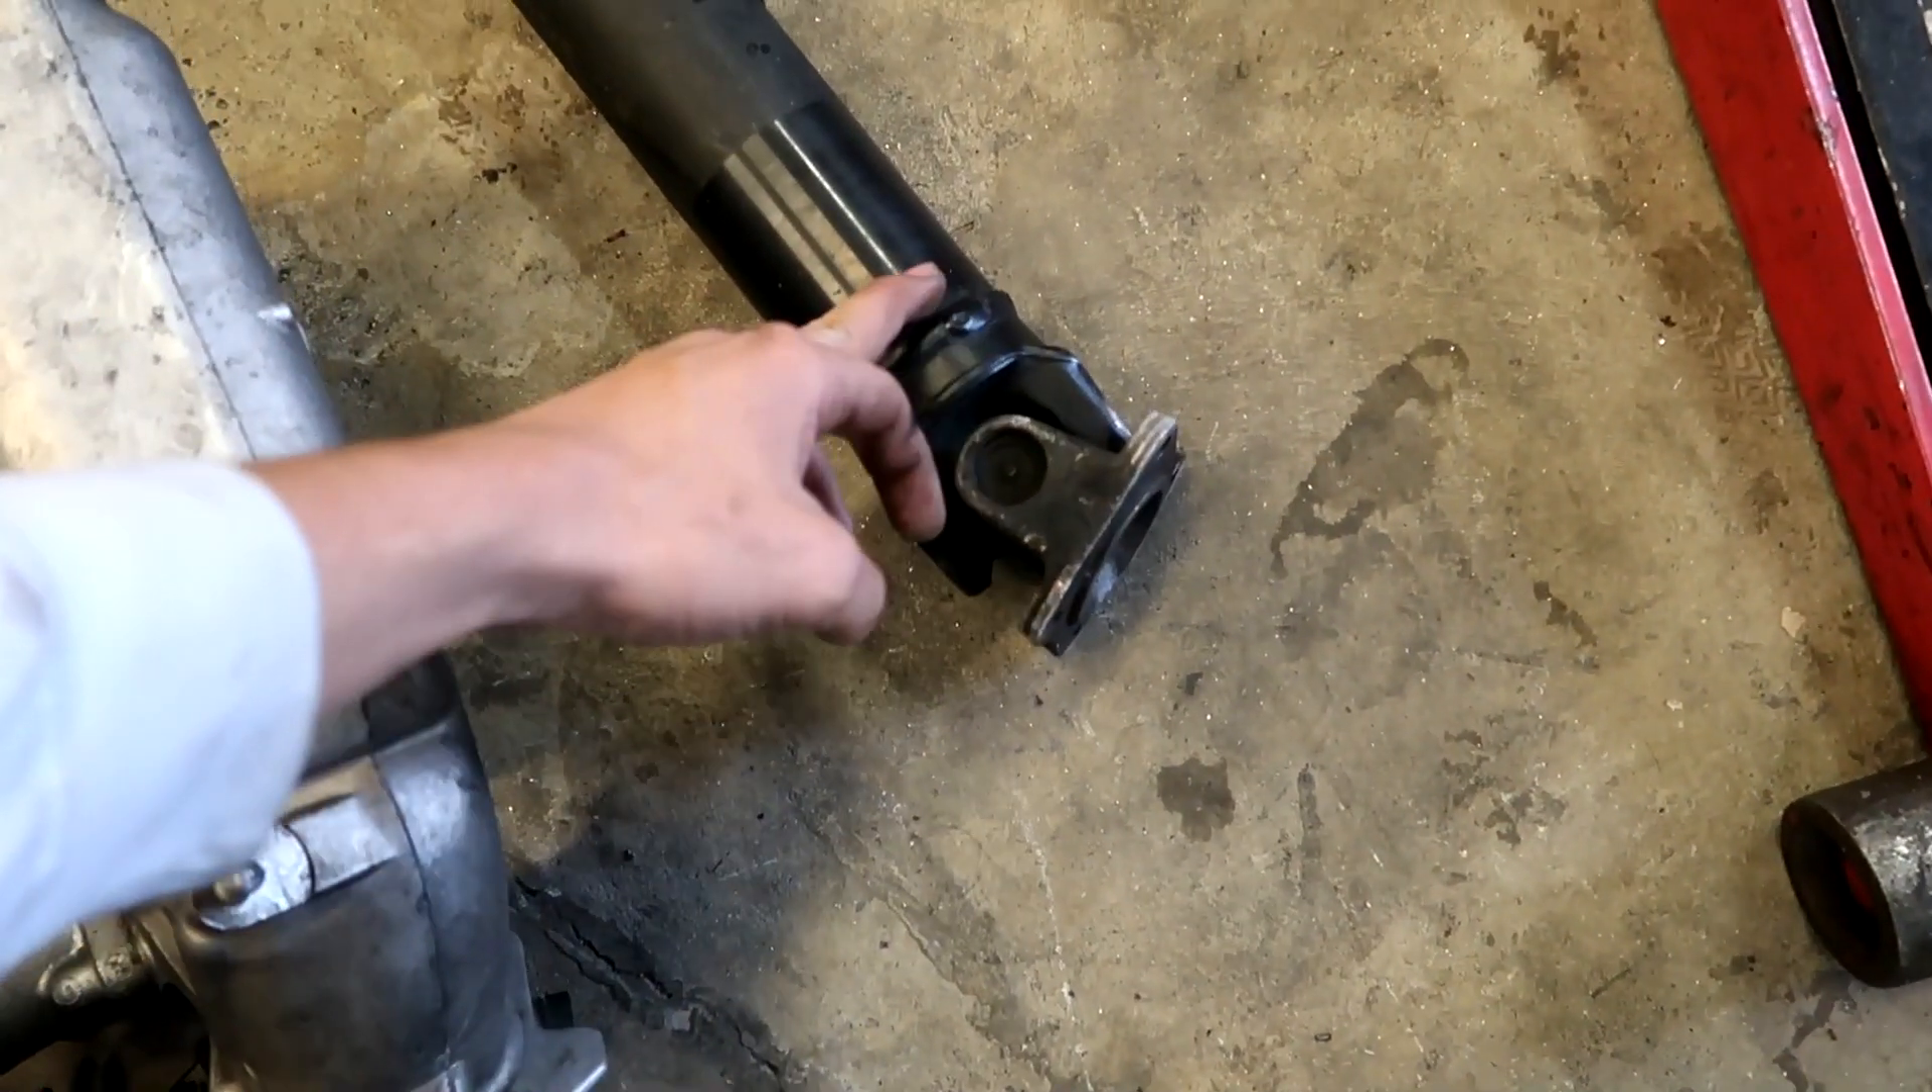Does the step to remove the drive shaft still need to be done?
No.